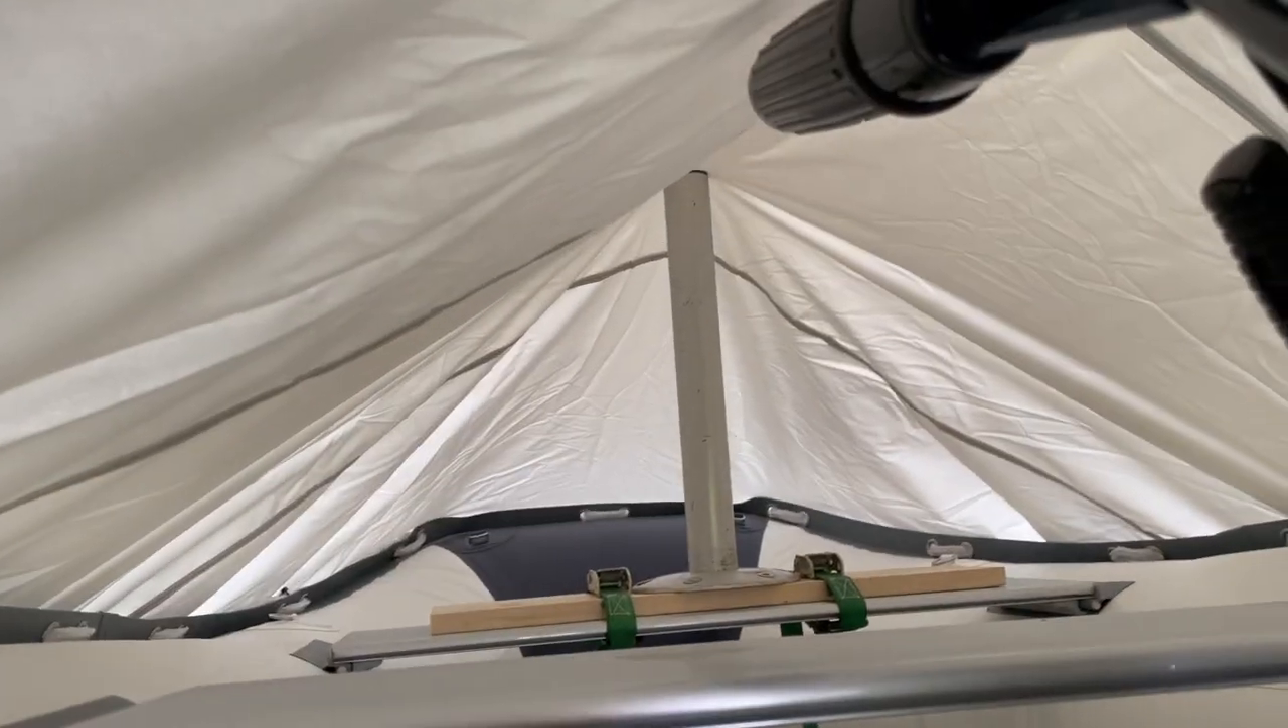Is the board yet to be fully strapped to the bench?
No.